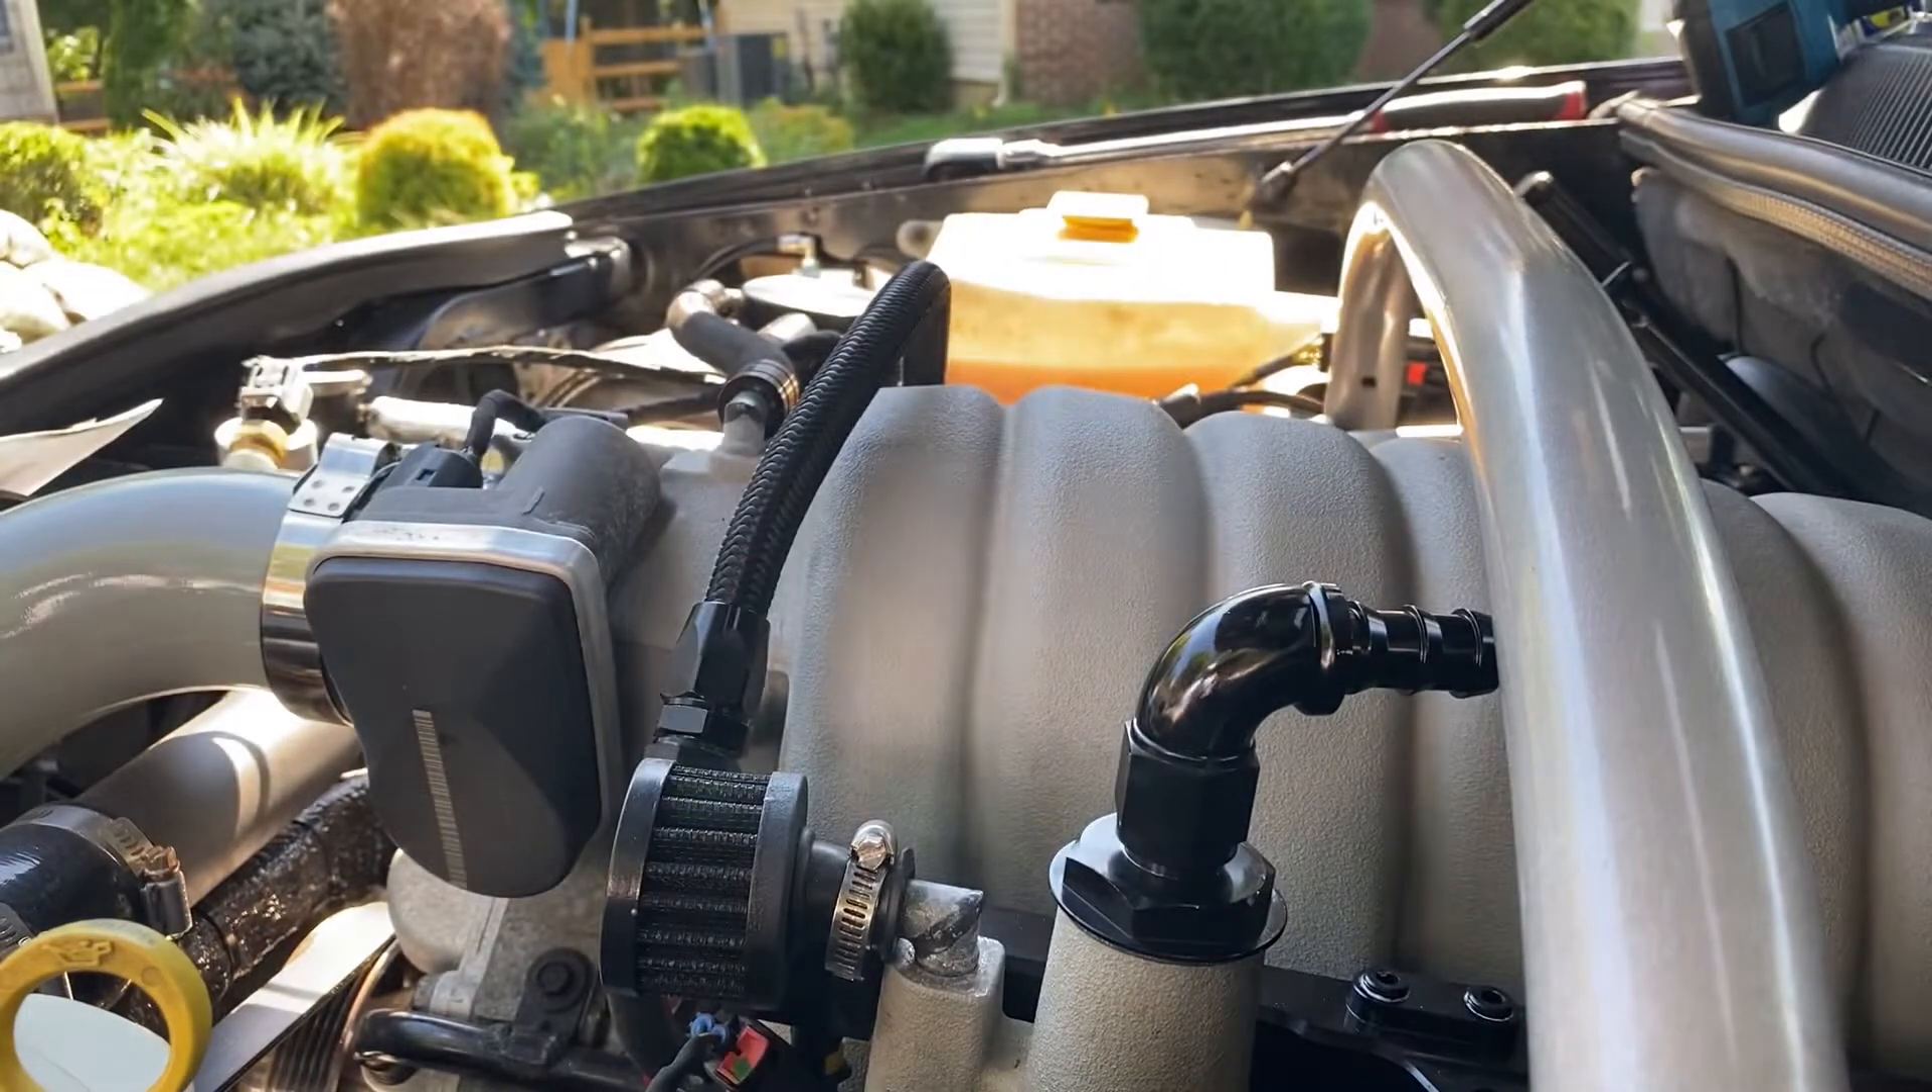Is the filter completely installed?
Yes.